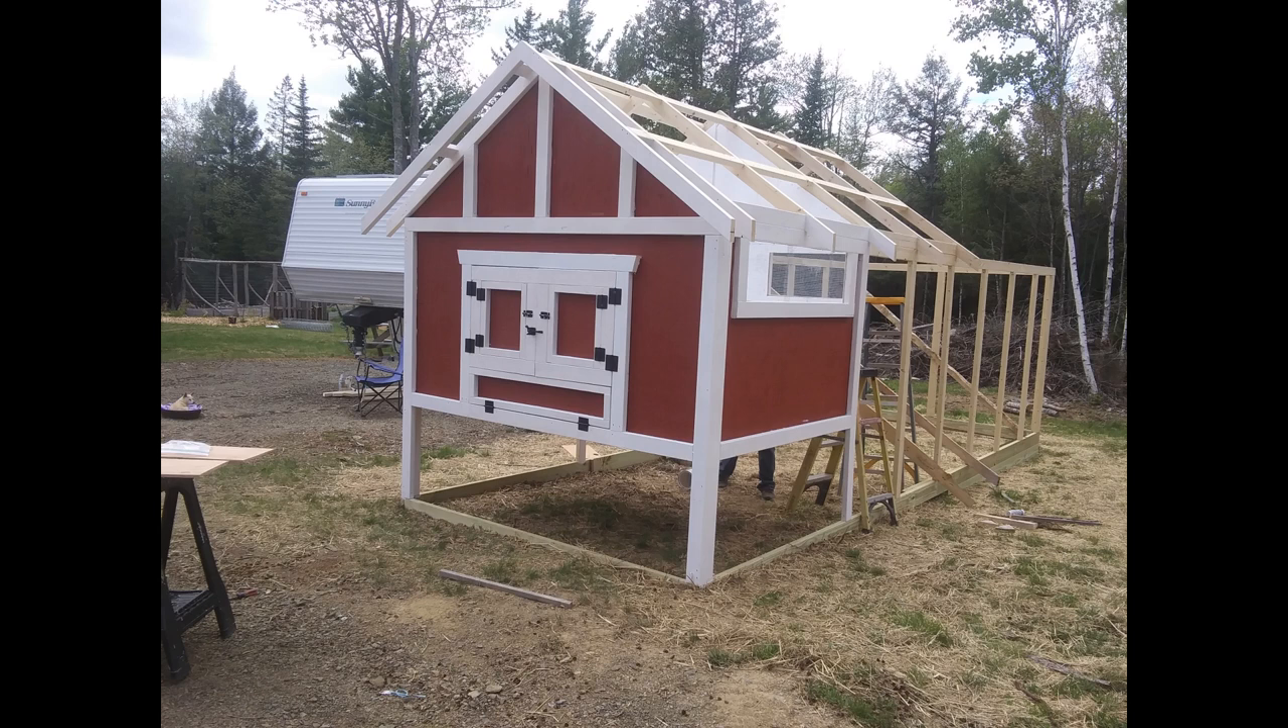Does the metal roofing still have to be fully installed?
Yes.